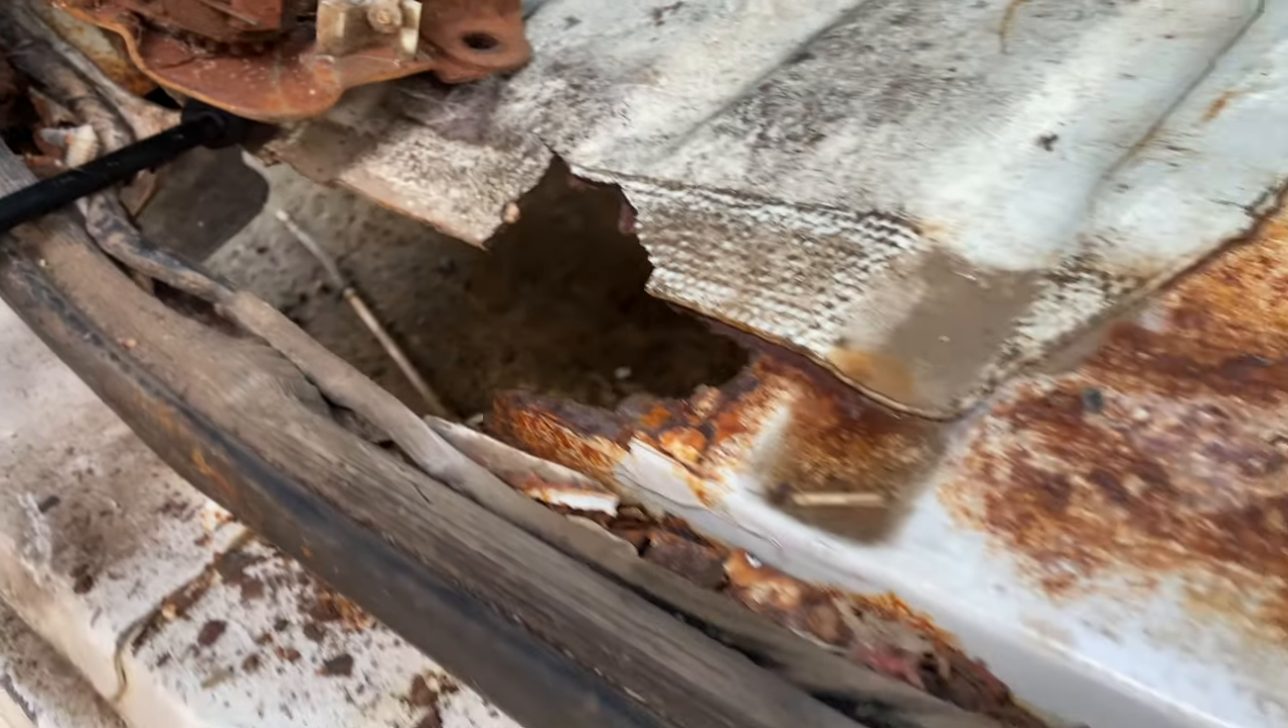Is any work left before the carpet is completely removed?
No.